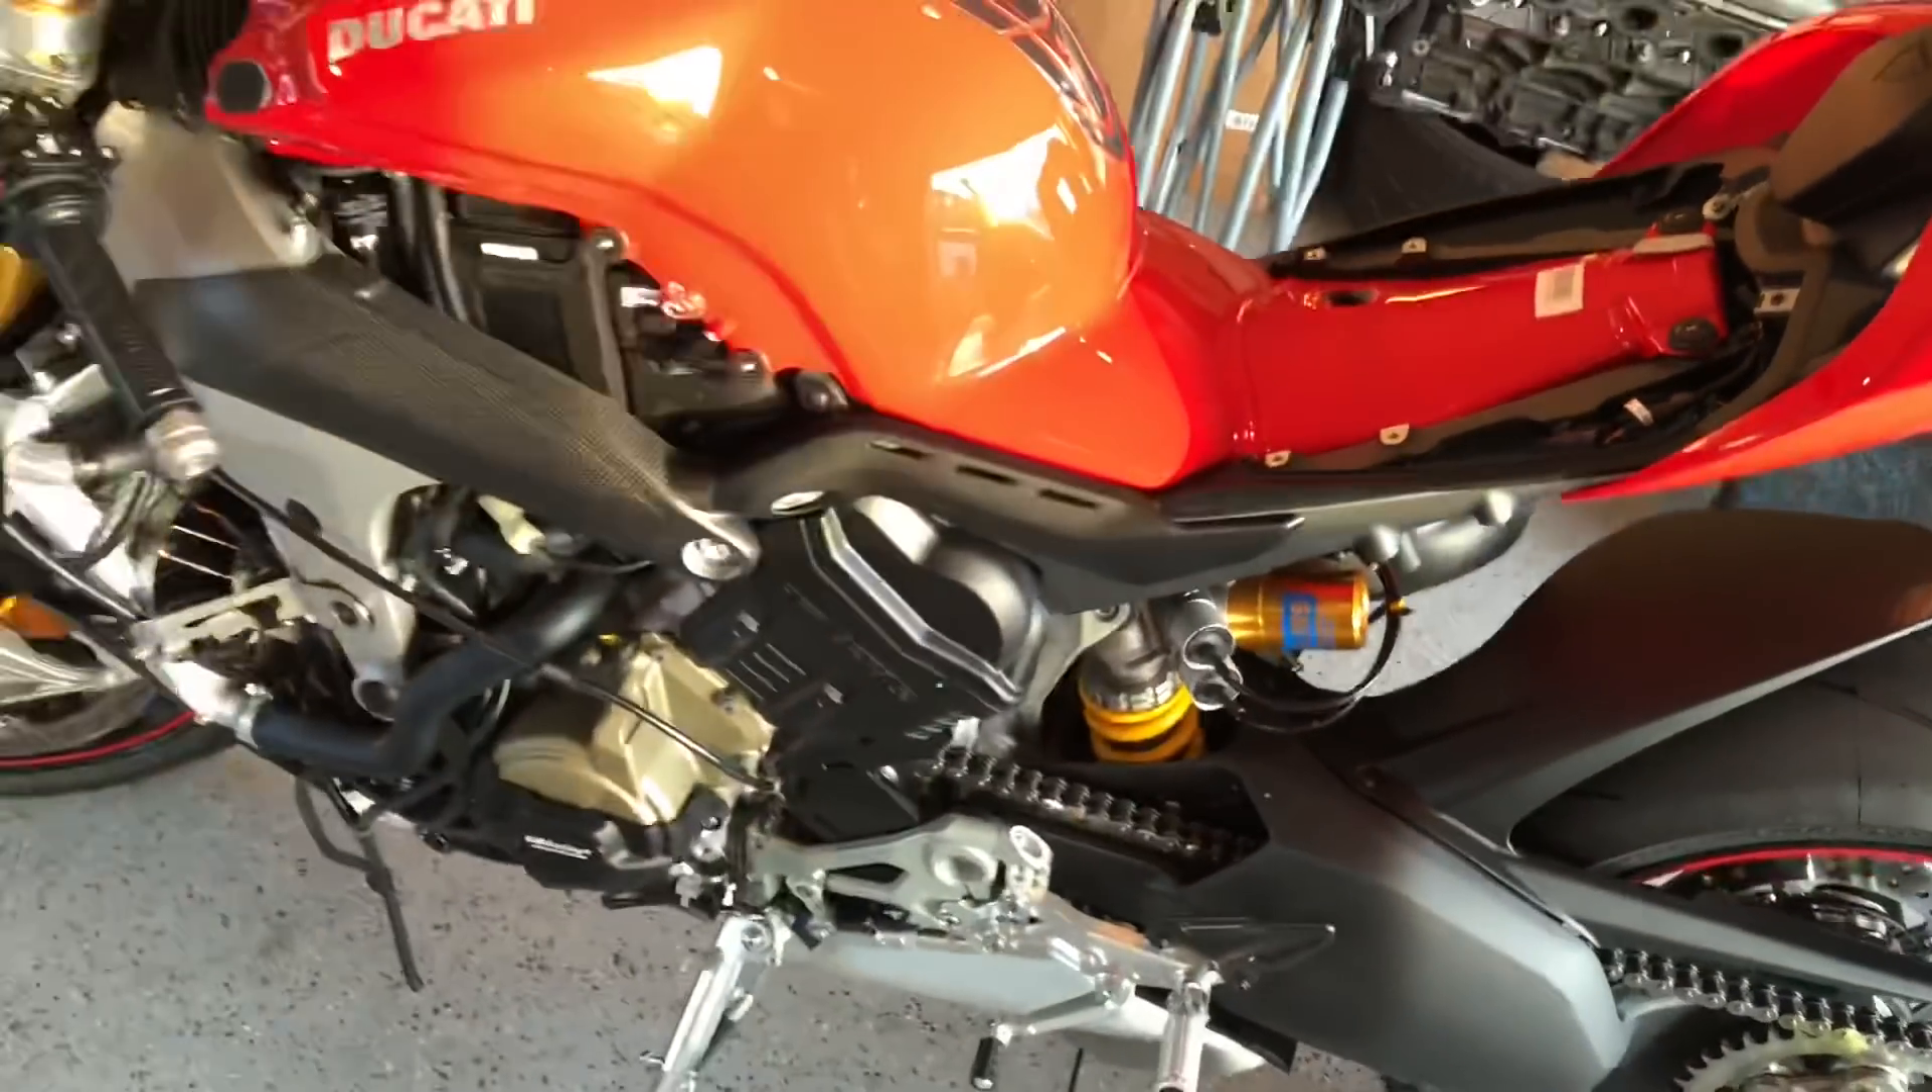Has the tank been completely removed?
No.